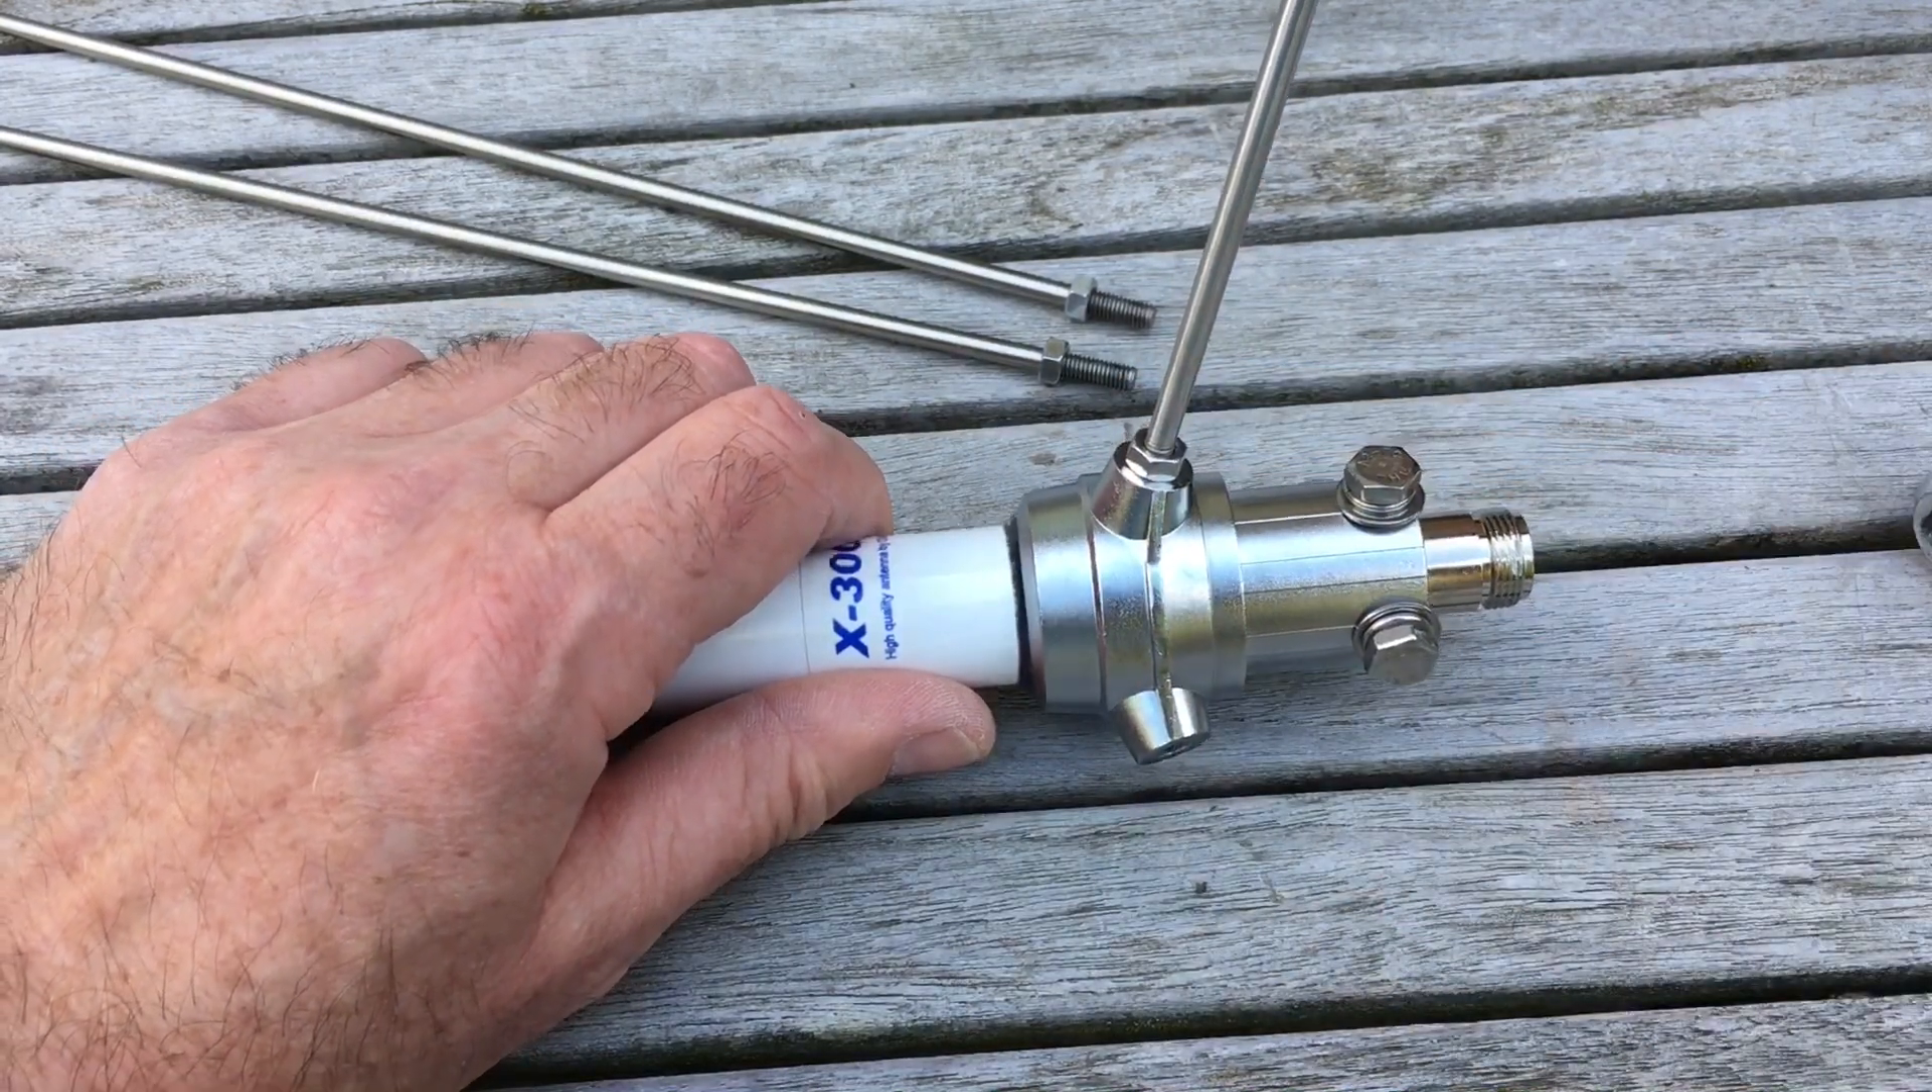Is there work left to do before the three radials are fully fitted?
Yes.